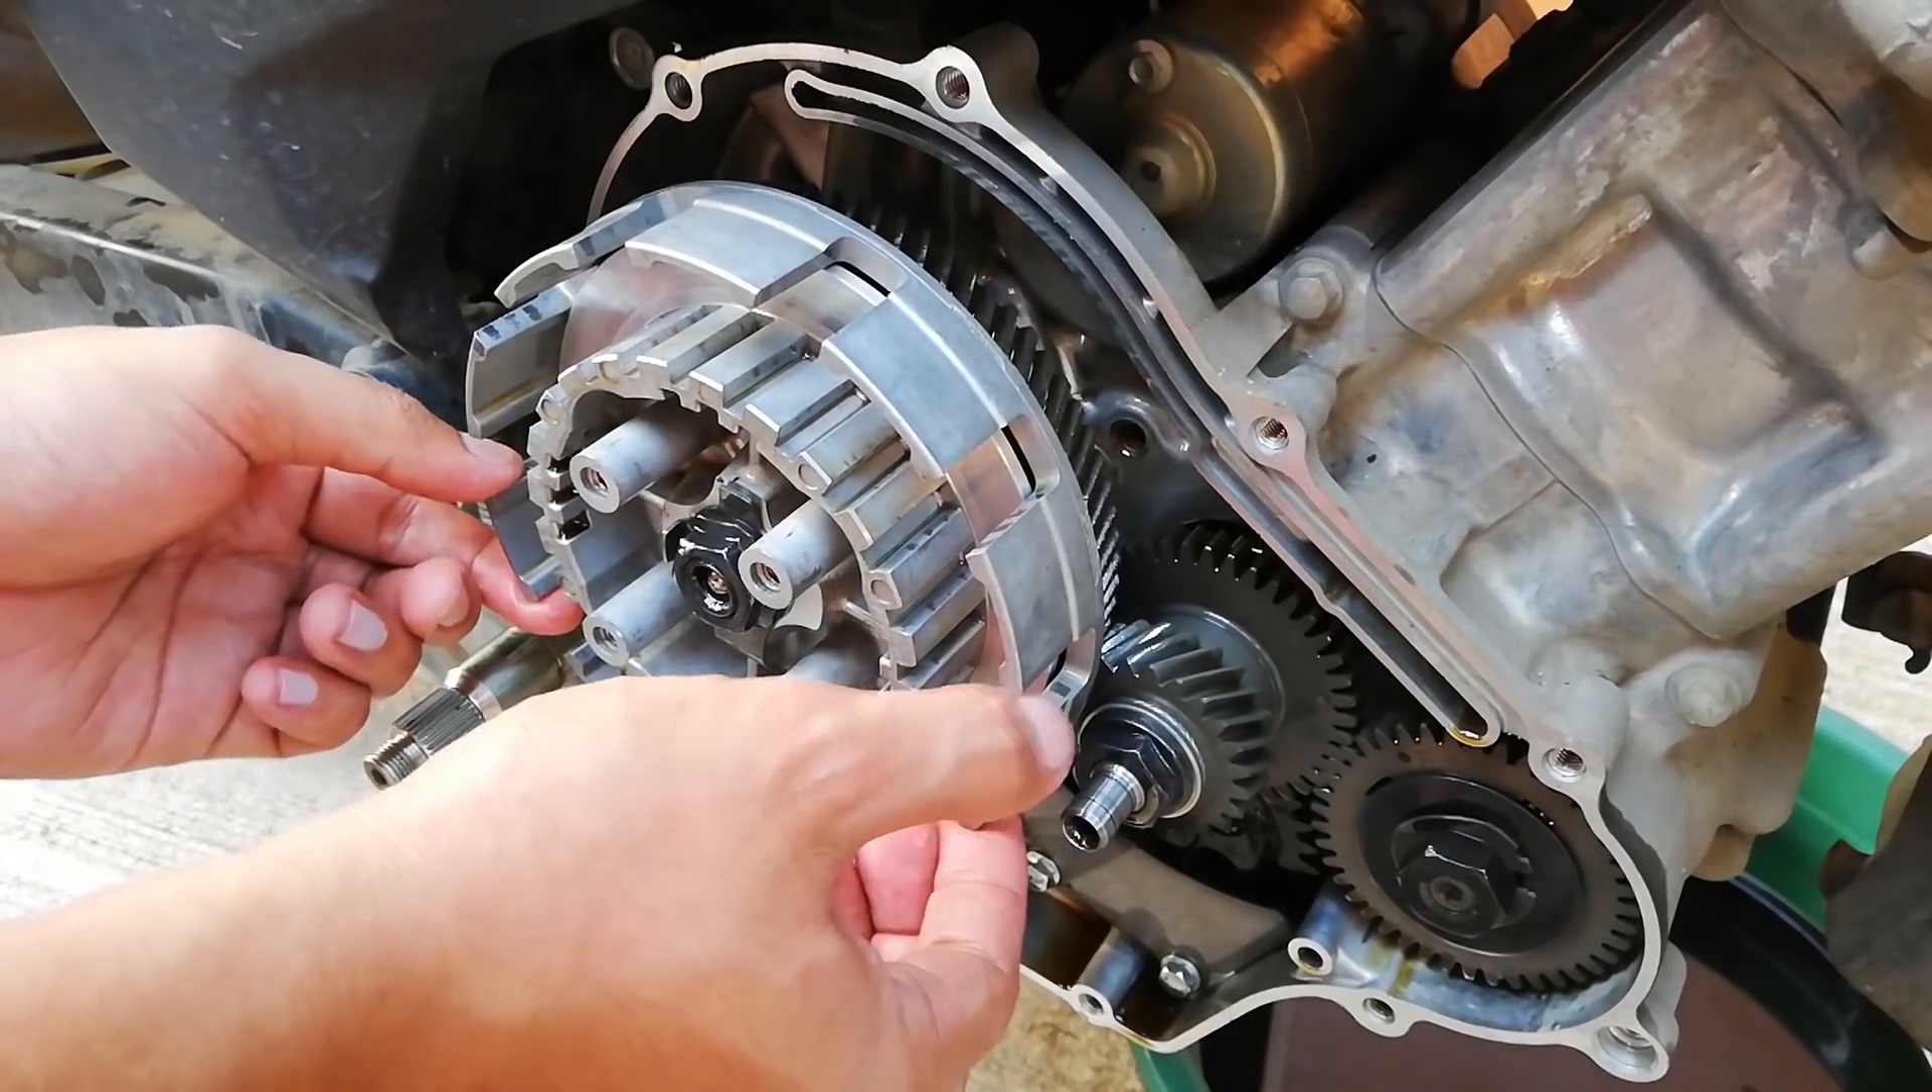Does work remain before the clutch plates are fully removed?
No.